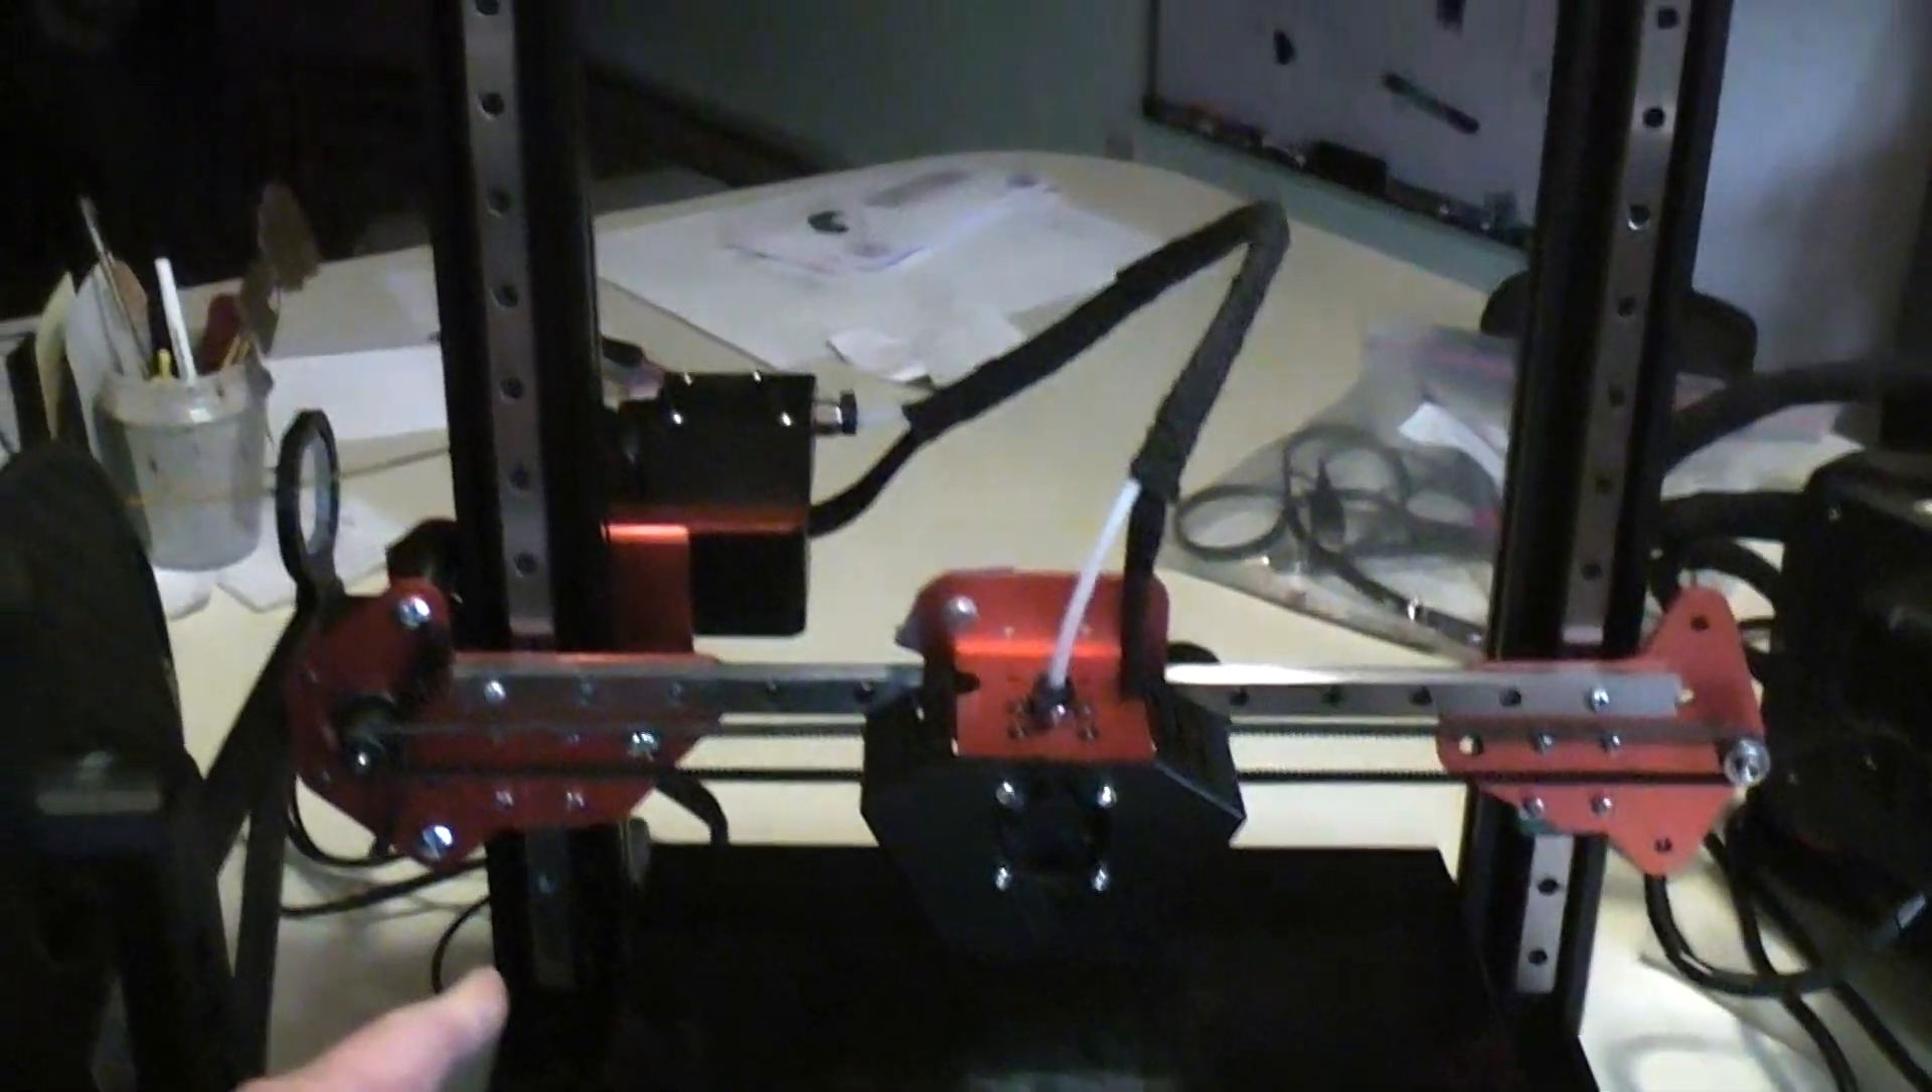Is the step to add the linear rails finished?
Yes.